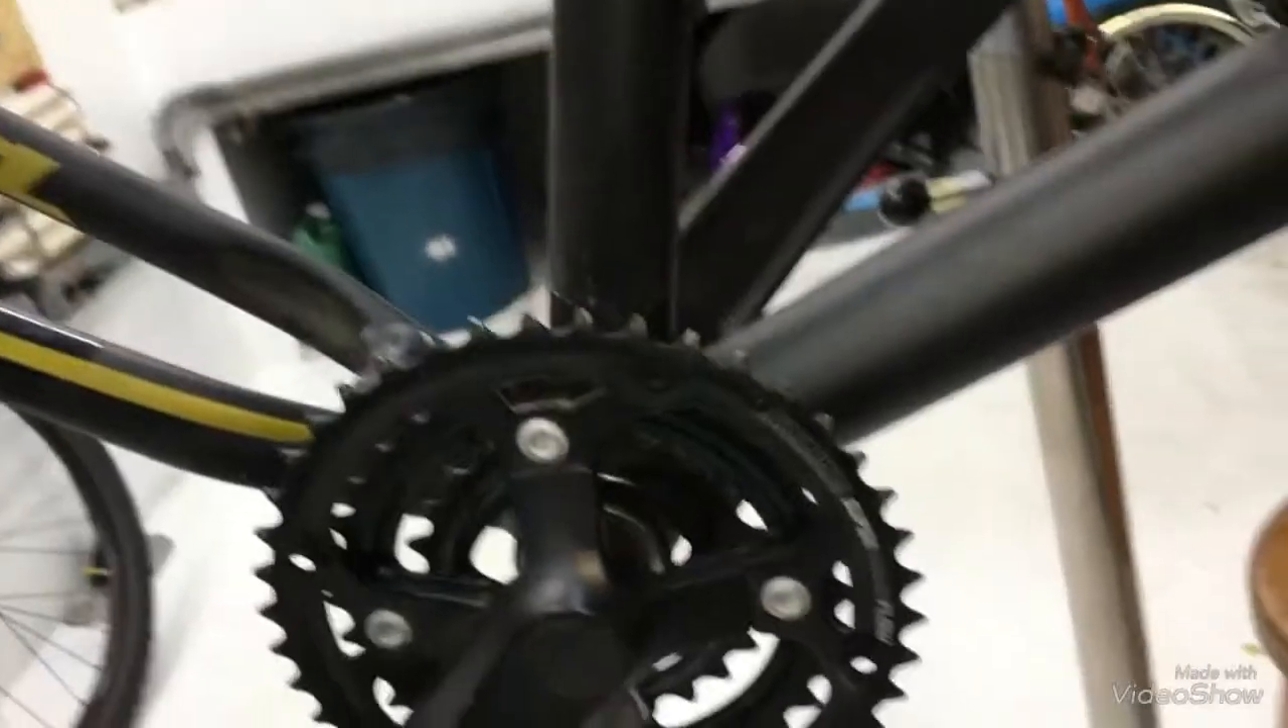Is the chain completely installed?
No.